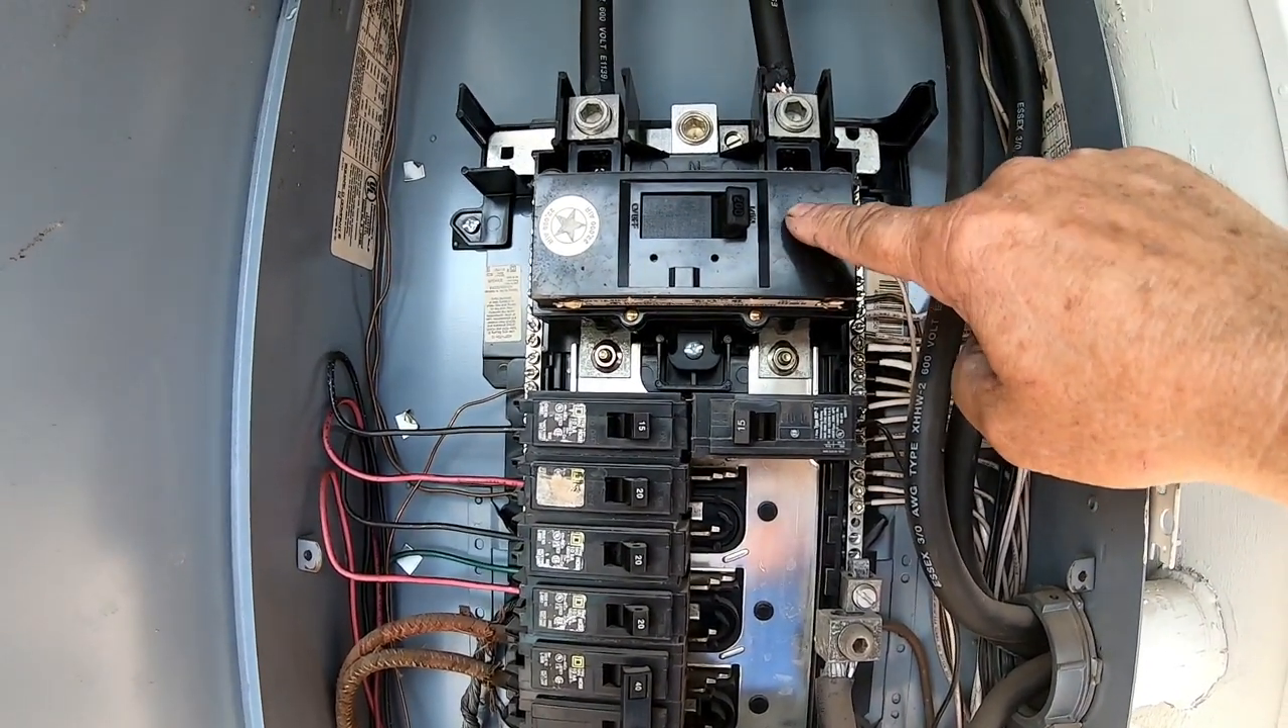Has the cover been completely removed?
Yes.